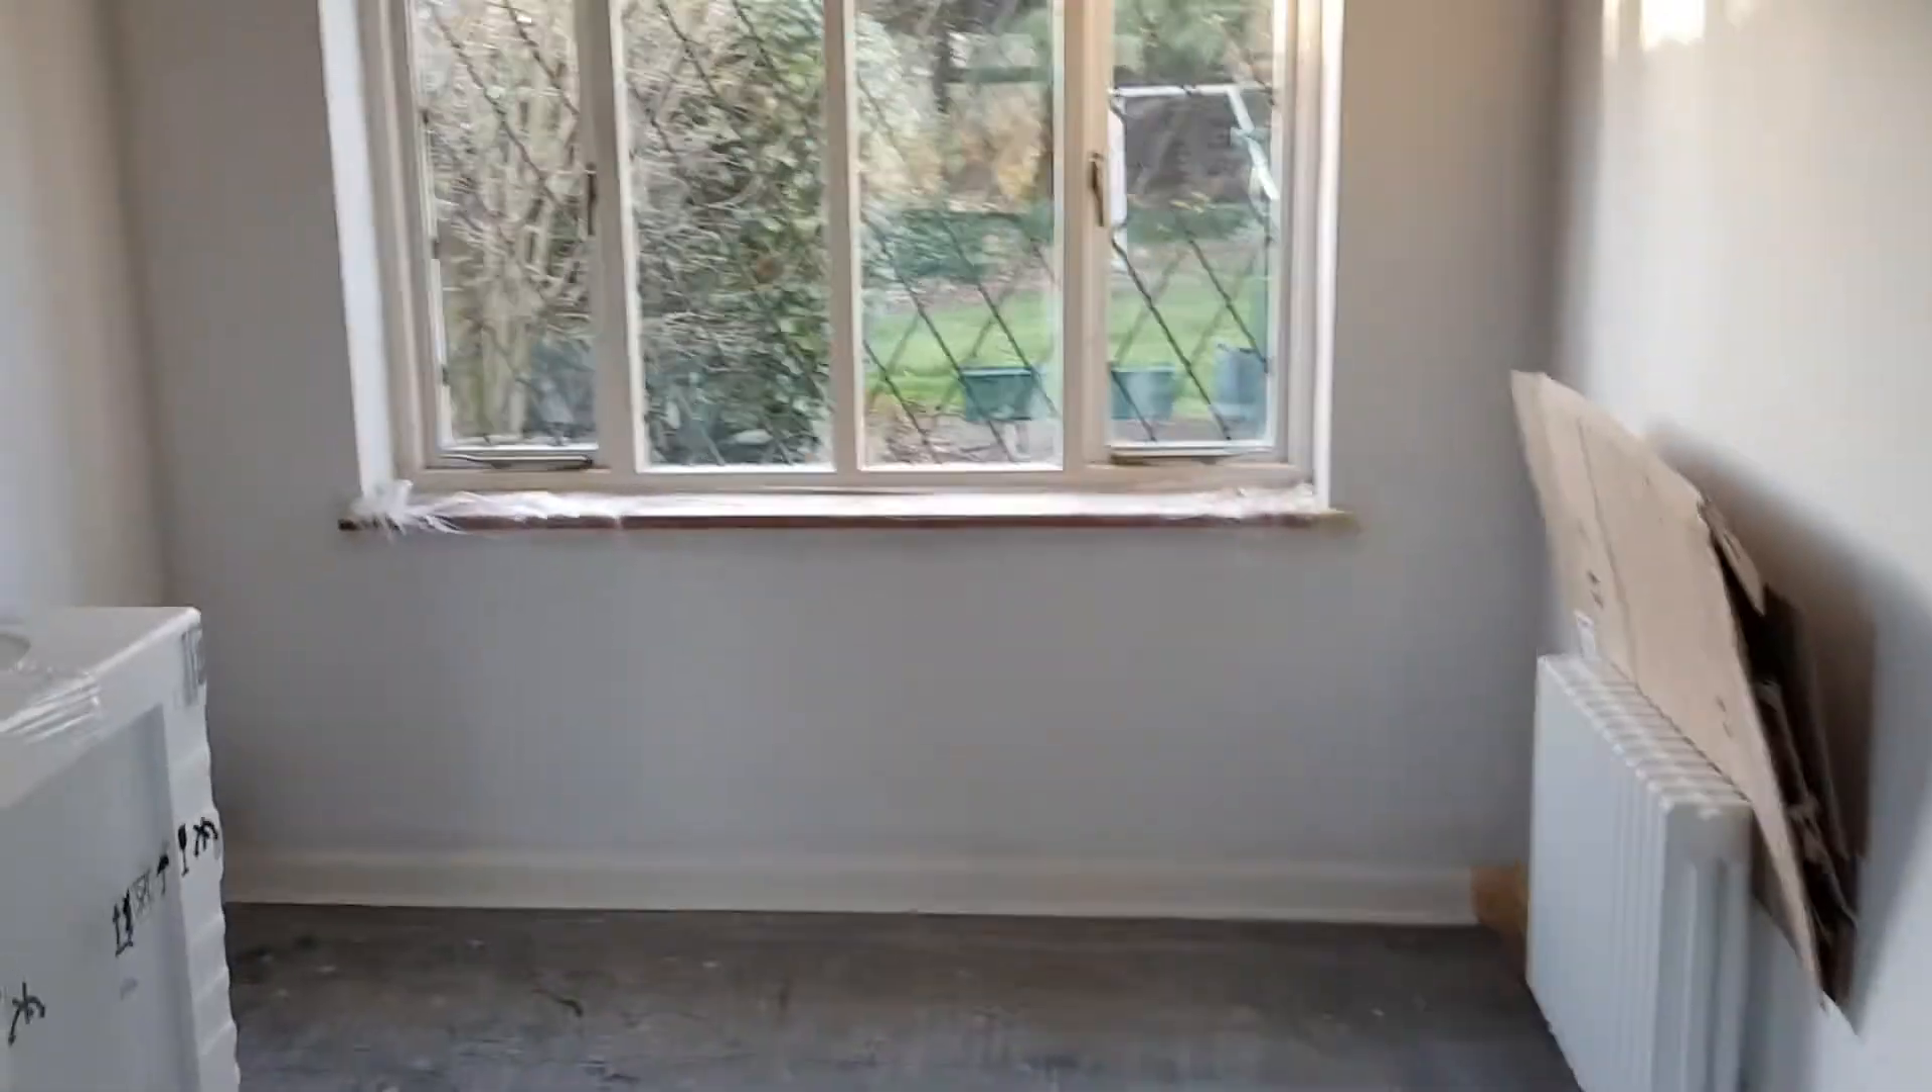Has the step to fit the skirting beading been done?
No.